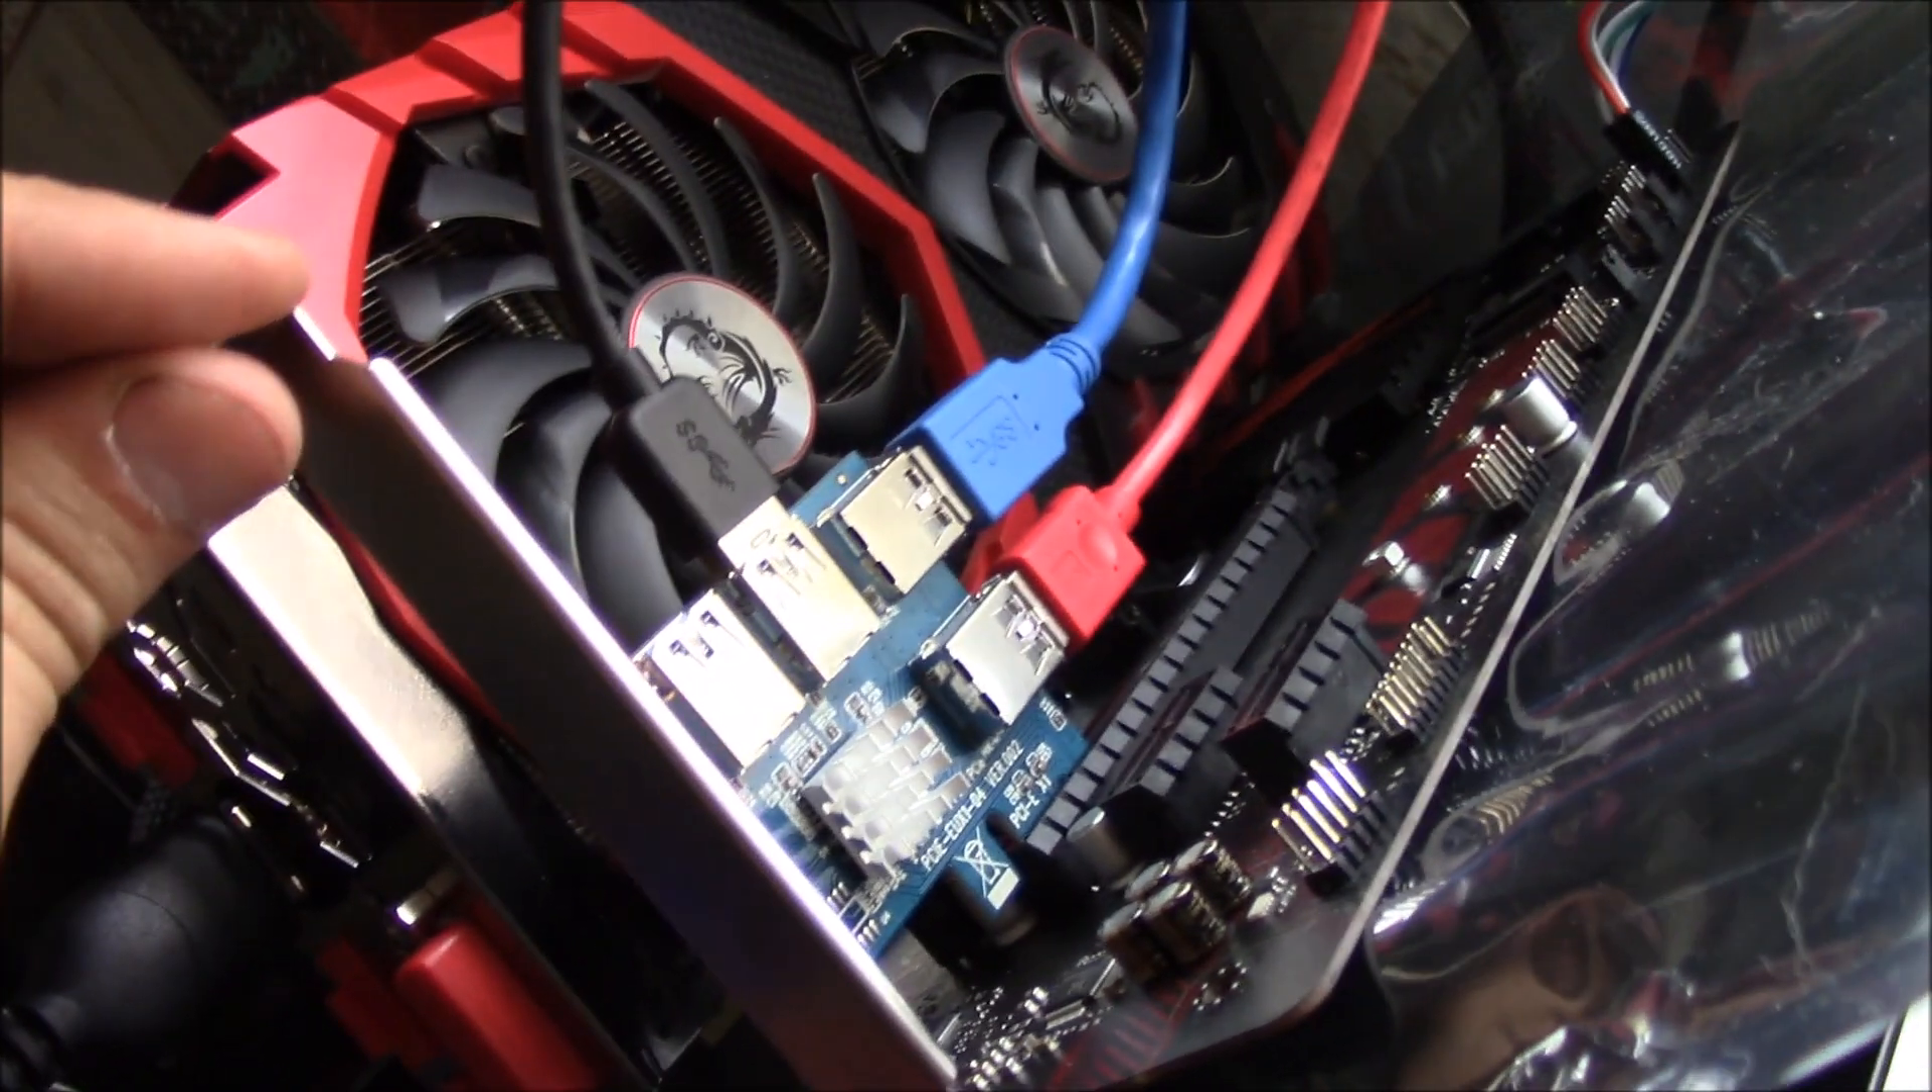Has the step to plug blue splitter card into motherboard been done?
Yes.